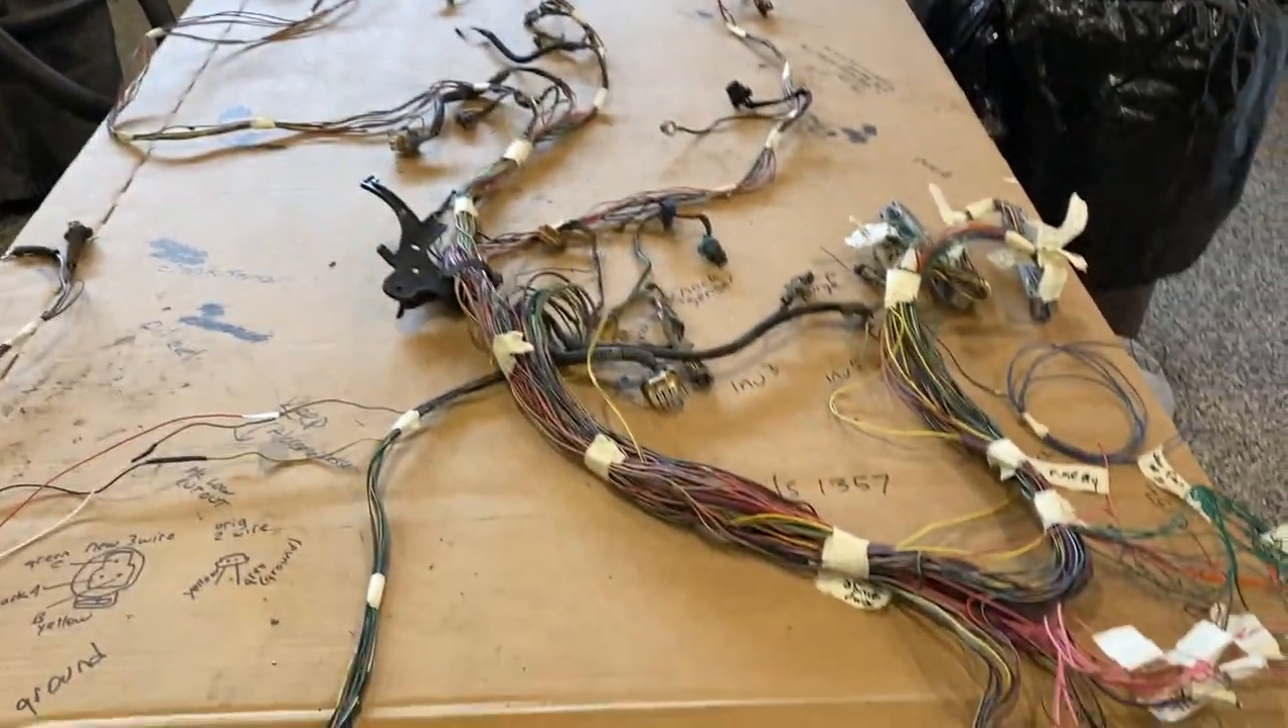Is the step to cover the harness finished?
No.